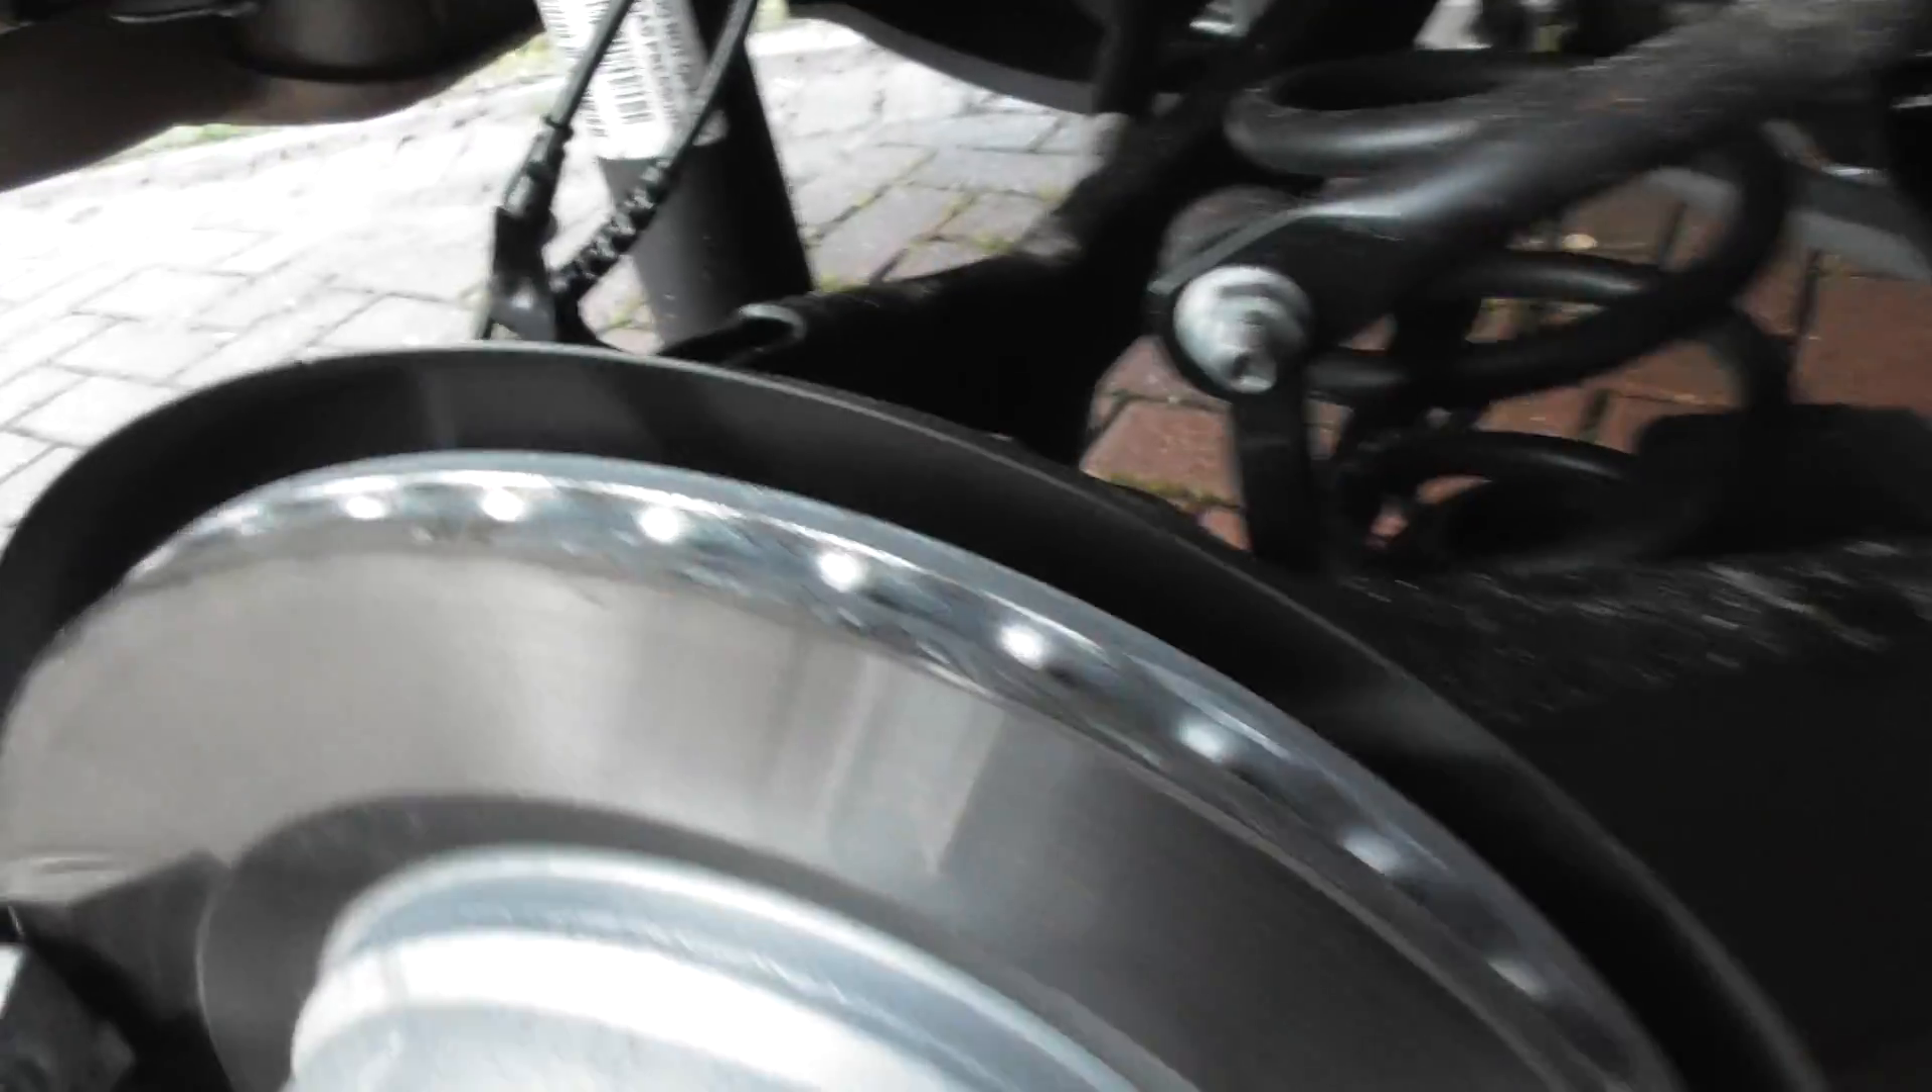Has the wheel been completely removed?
Yes.